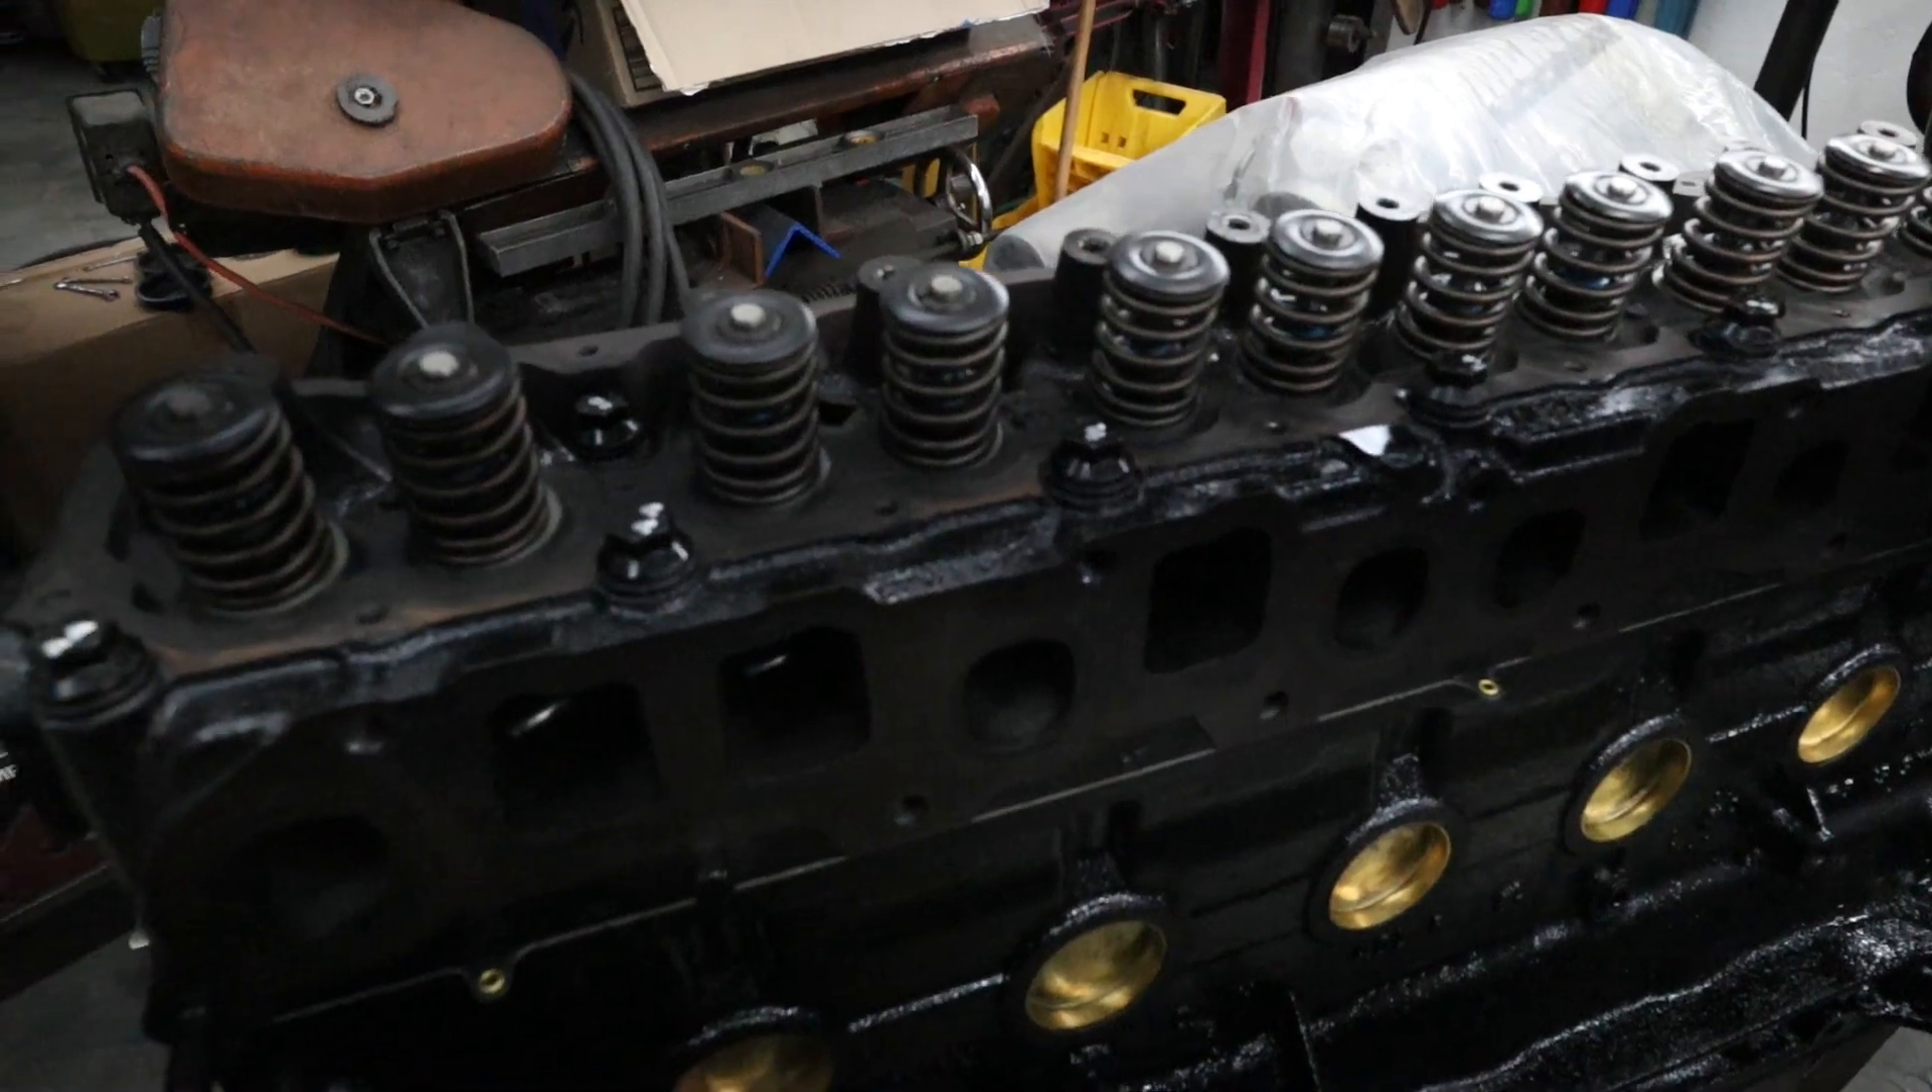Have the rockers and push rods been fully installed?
No.